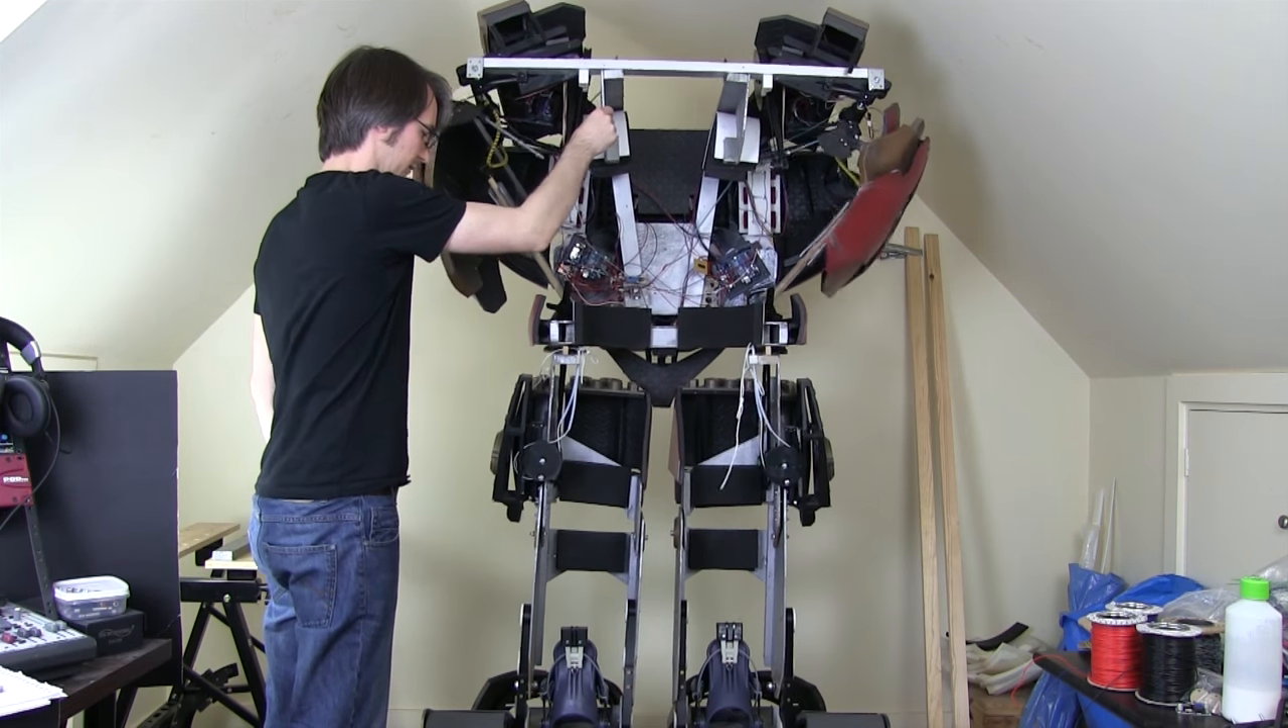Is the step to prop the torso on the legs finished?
Yes.